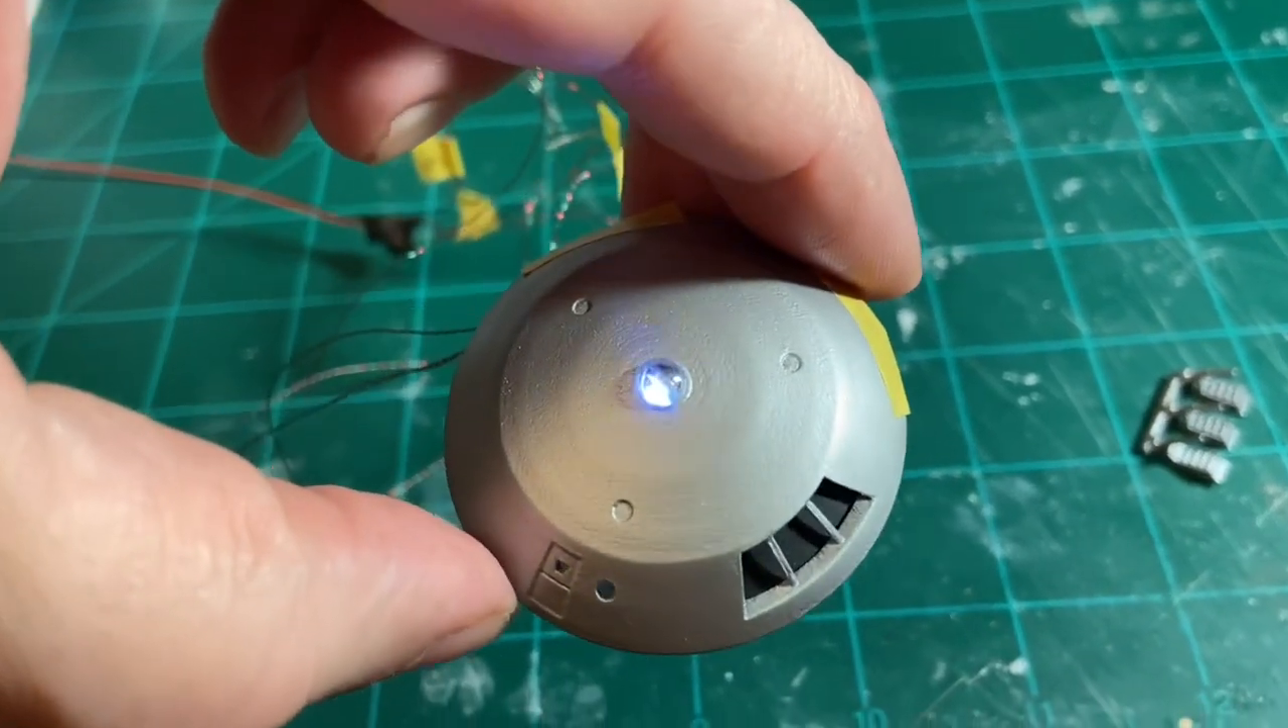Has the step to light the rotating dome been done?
Yes.